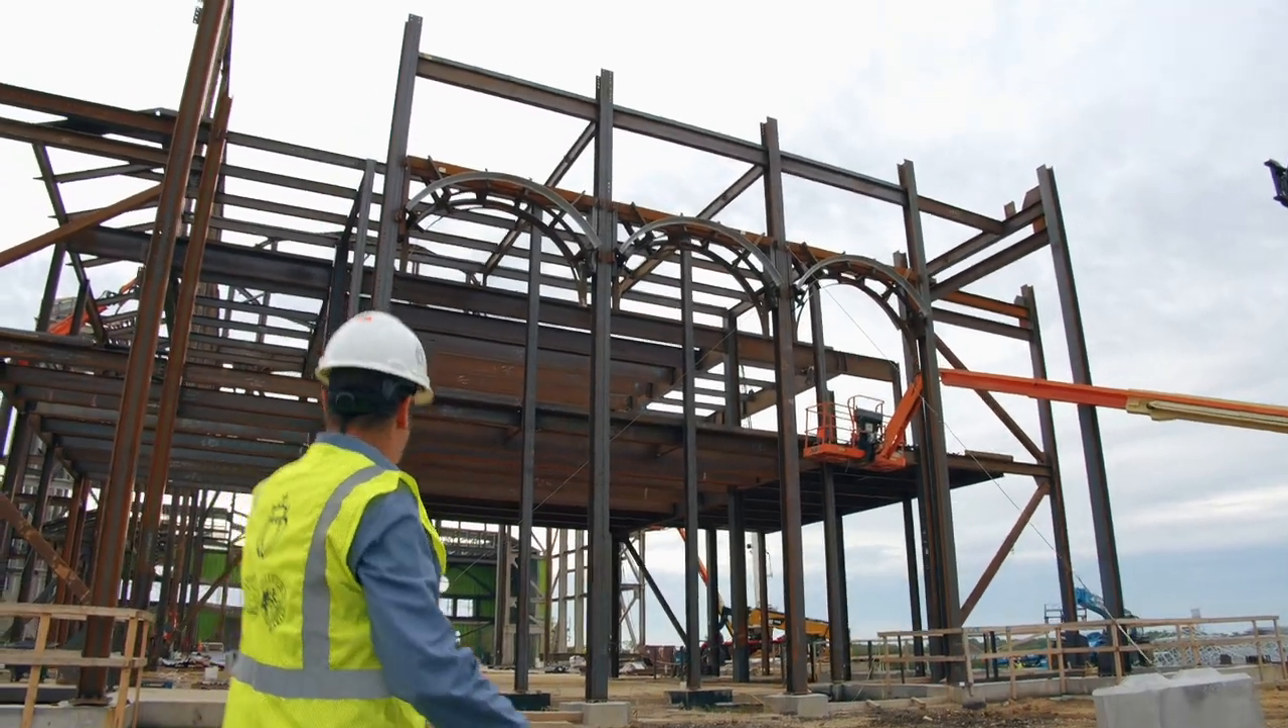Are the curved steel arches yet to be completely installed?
No.